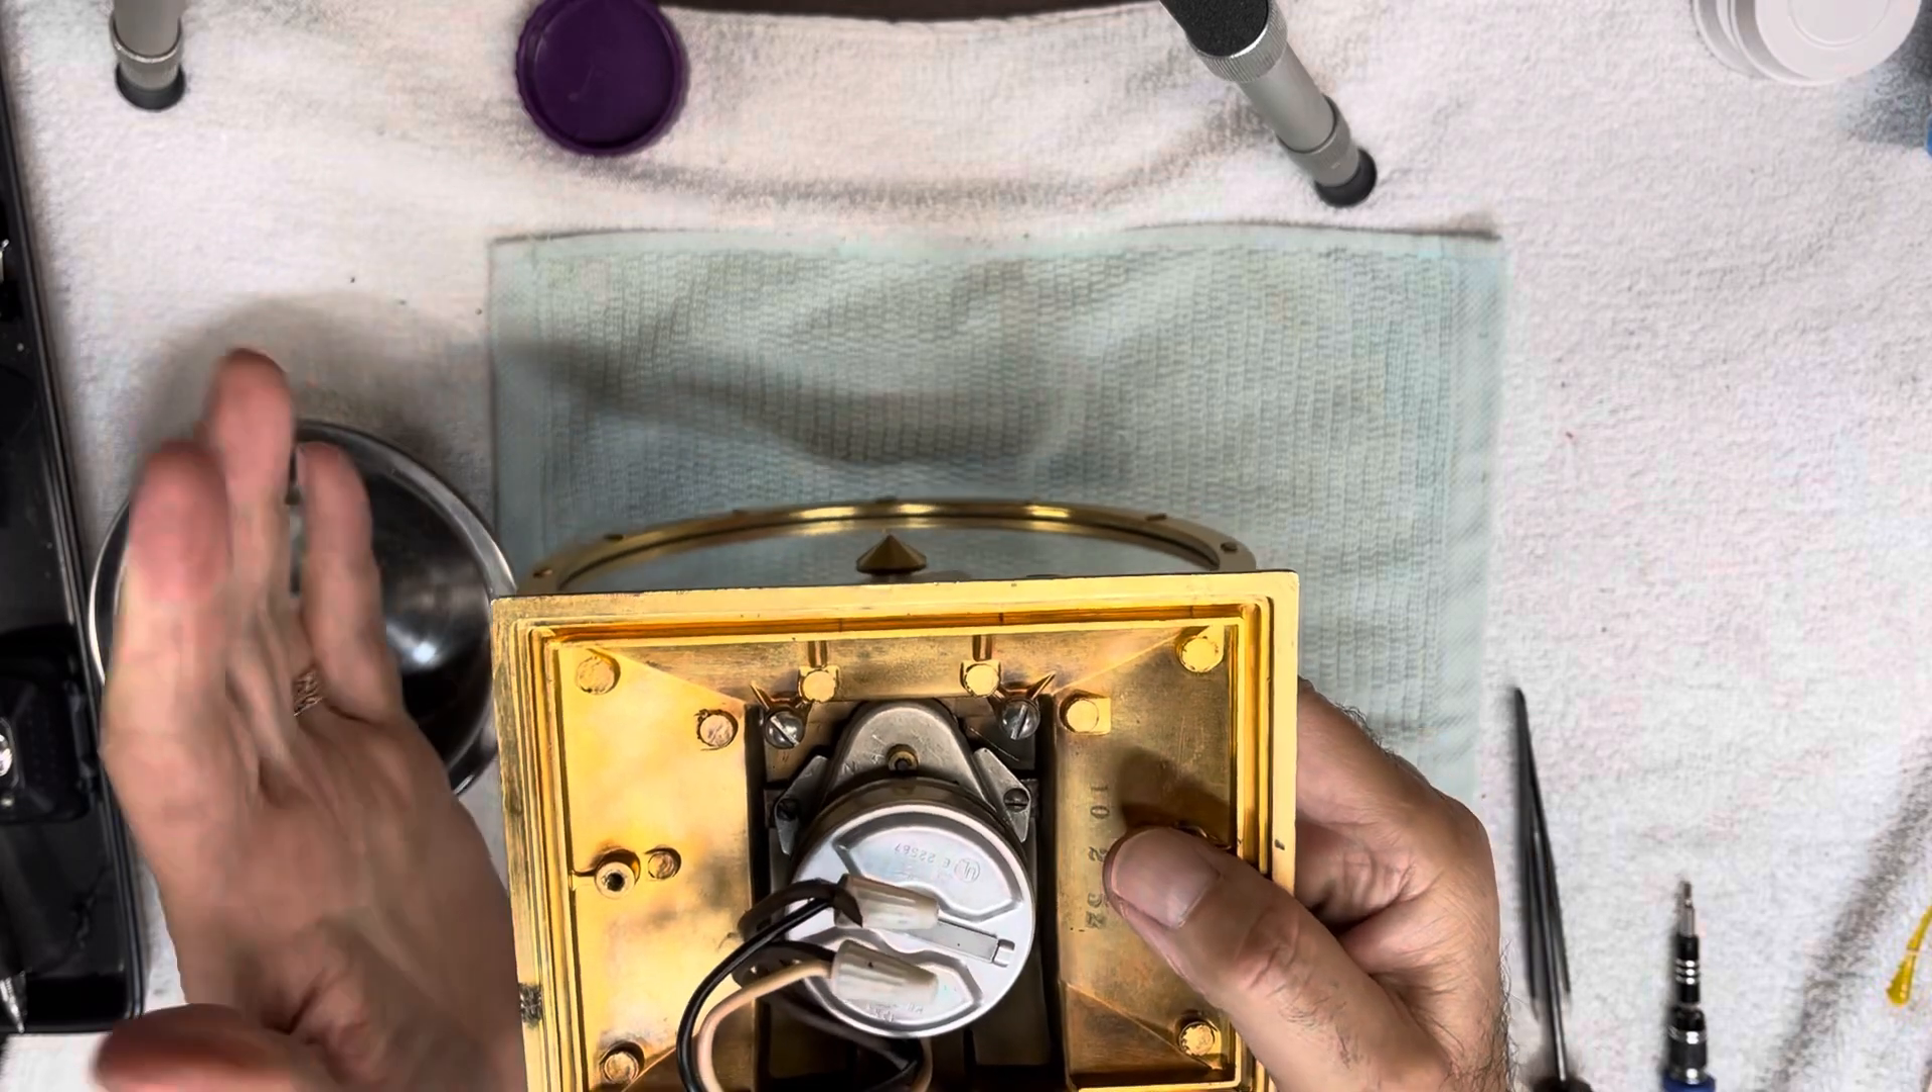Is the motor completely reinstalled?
Yes.